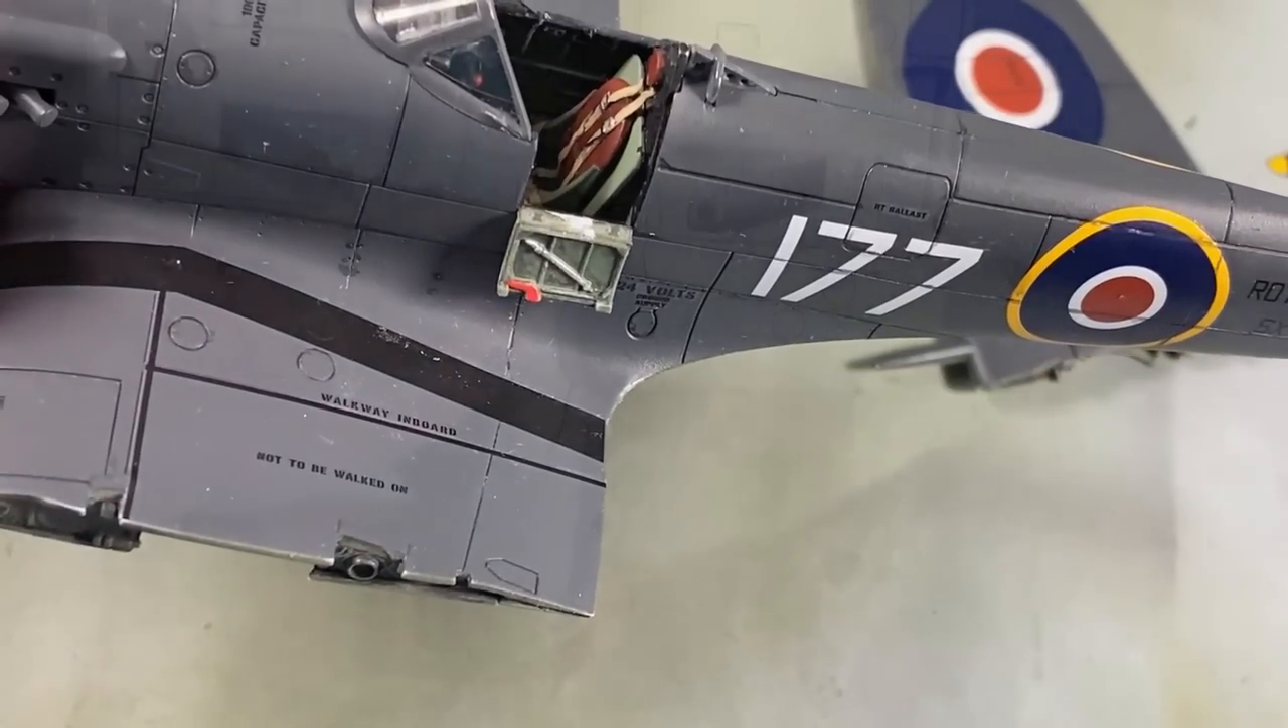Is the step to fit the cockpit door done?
Yes.